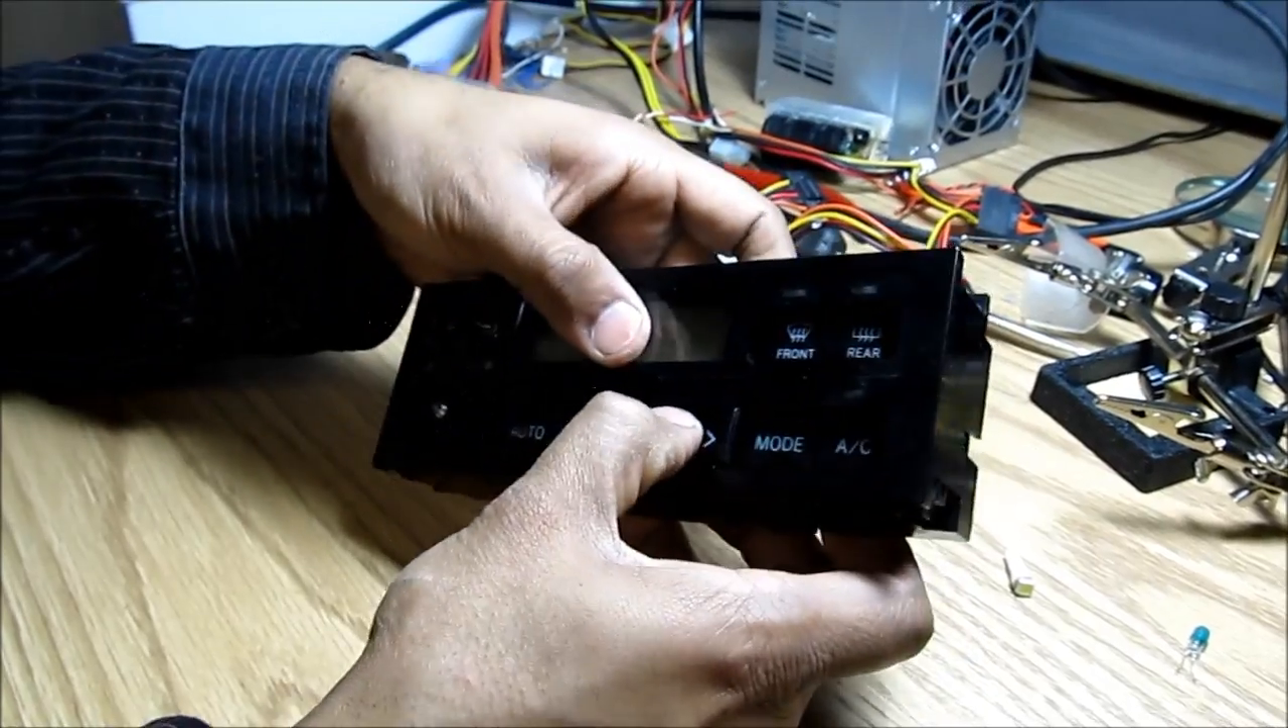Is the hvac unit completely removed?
Yes.